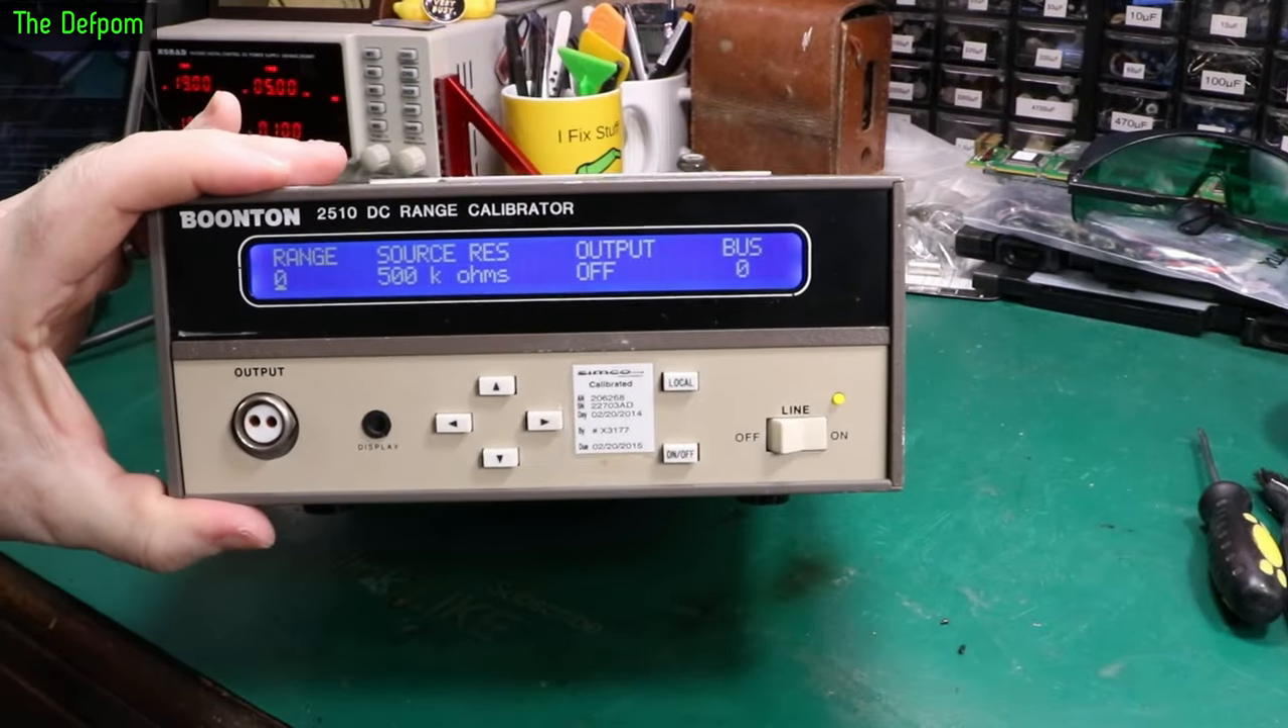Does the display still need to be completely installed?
No.